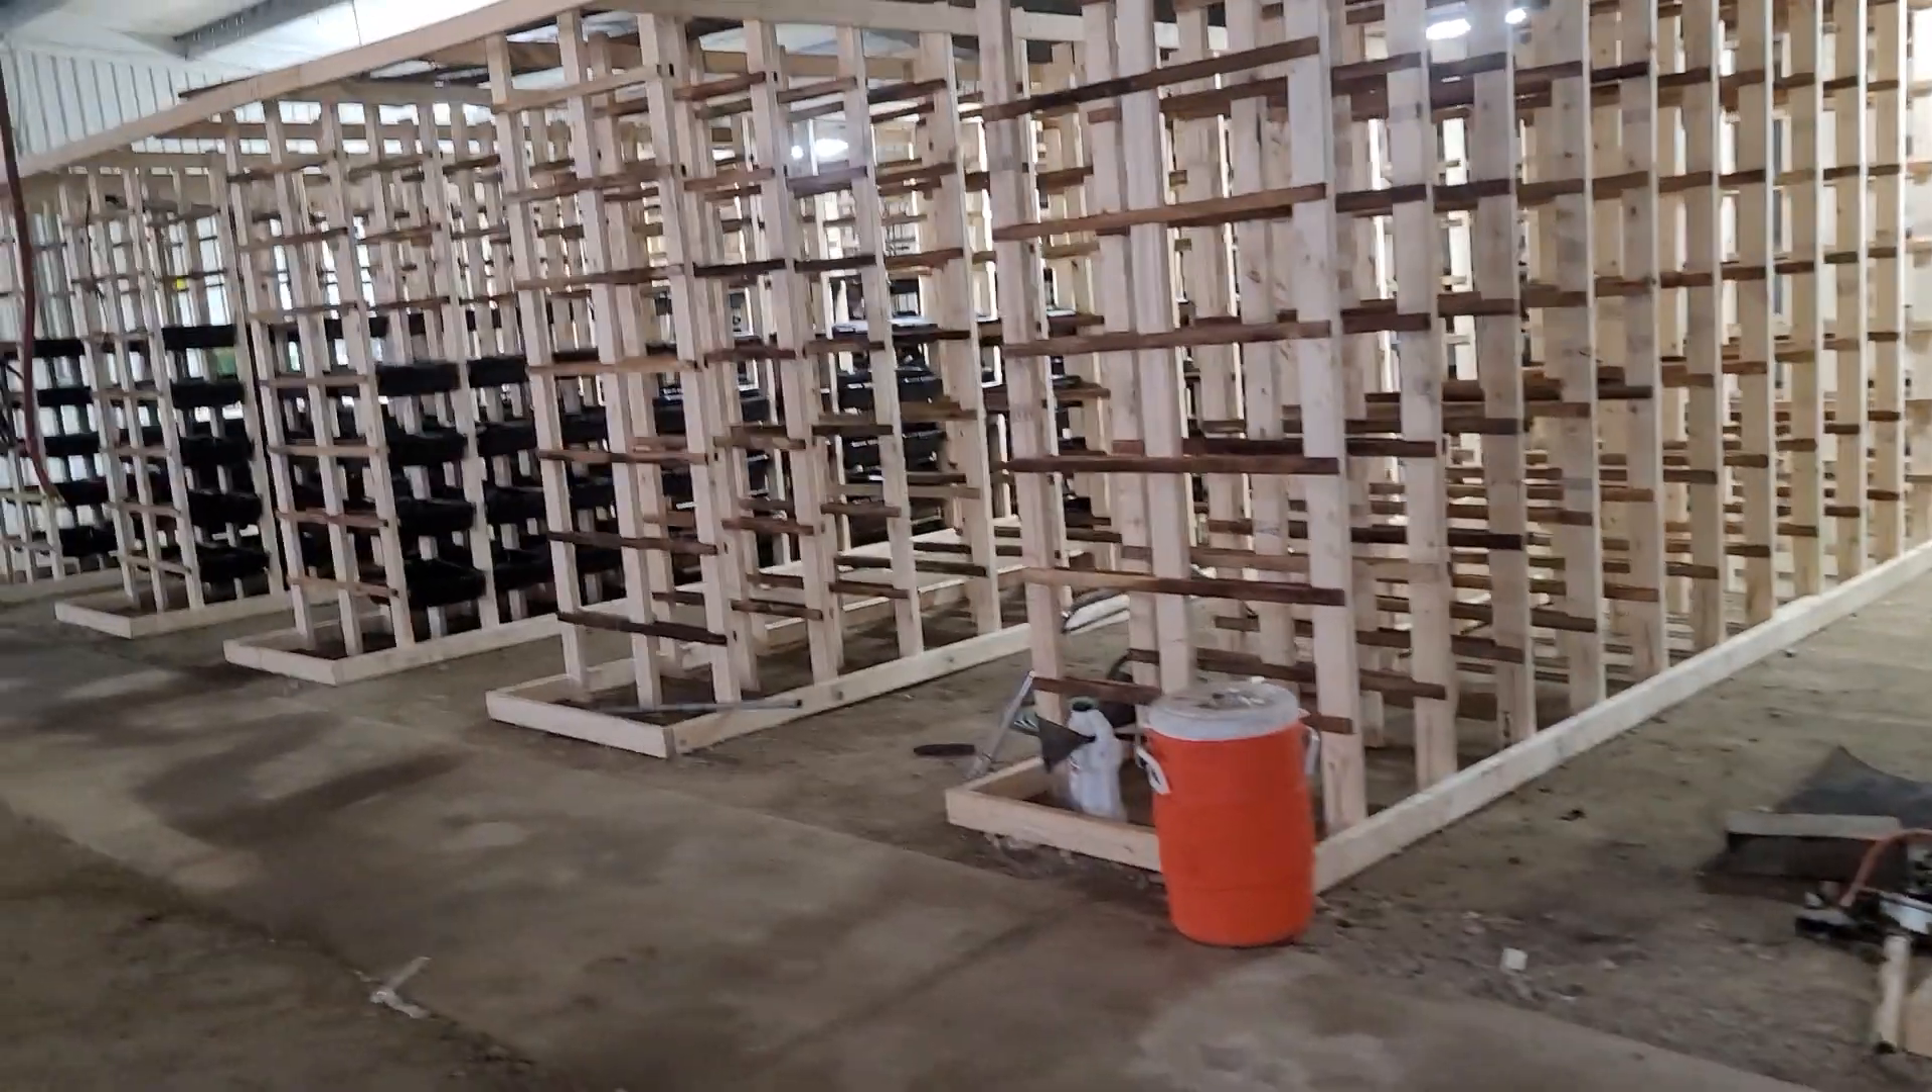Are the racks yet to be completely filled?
Yes.